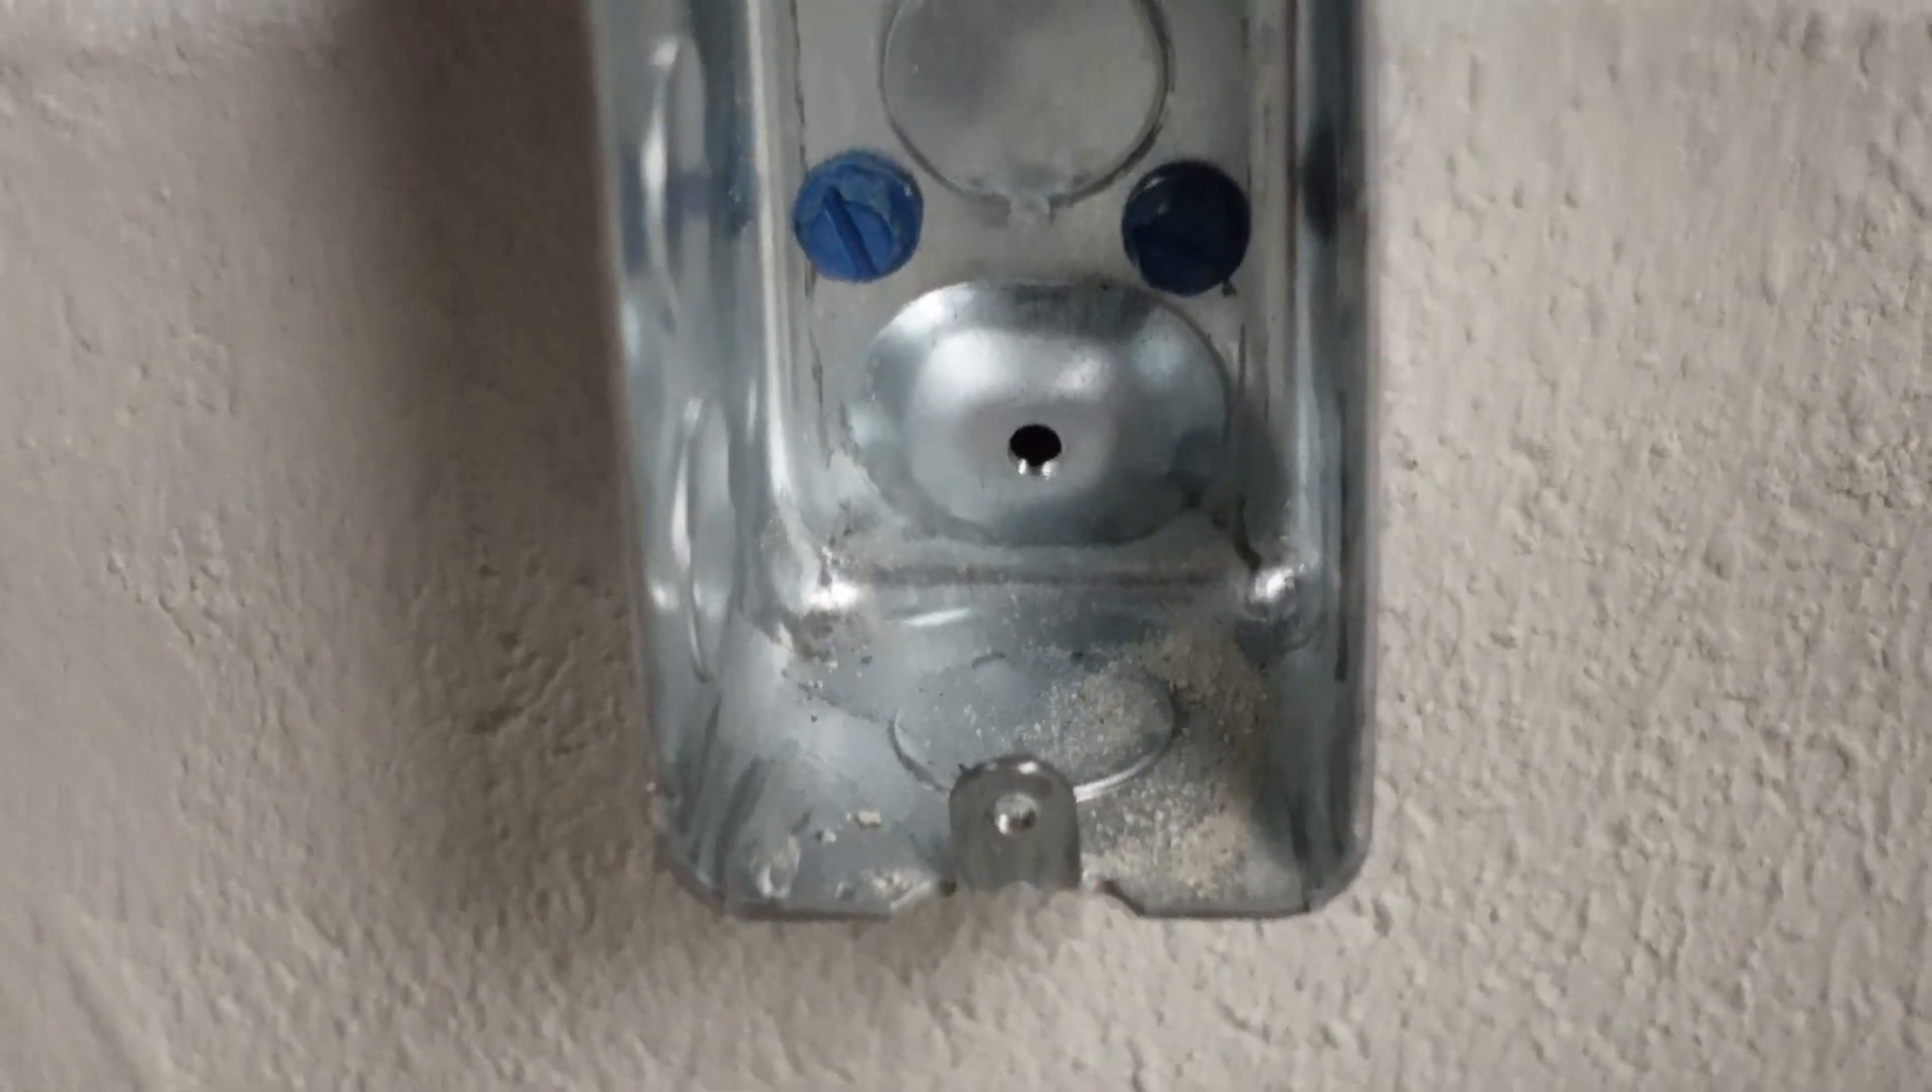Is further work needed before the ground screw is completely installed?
Yes.